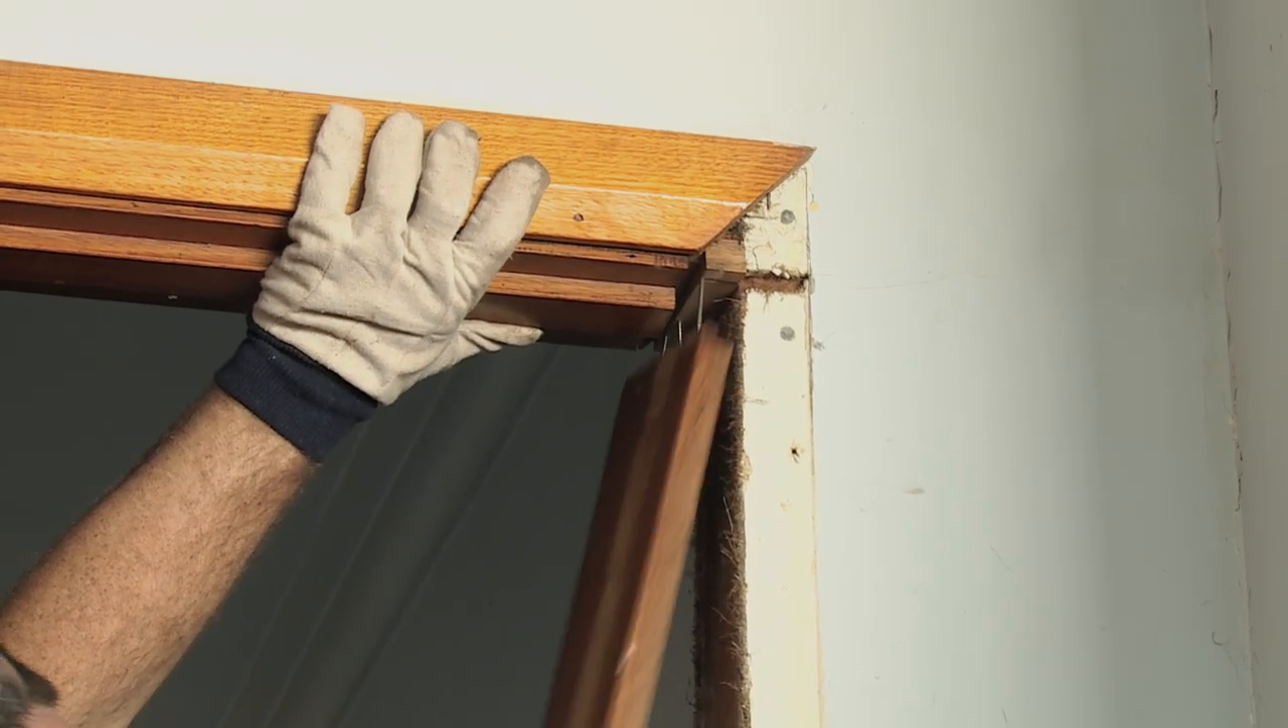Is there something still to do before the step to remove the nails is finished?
Yes.